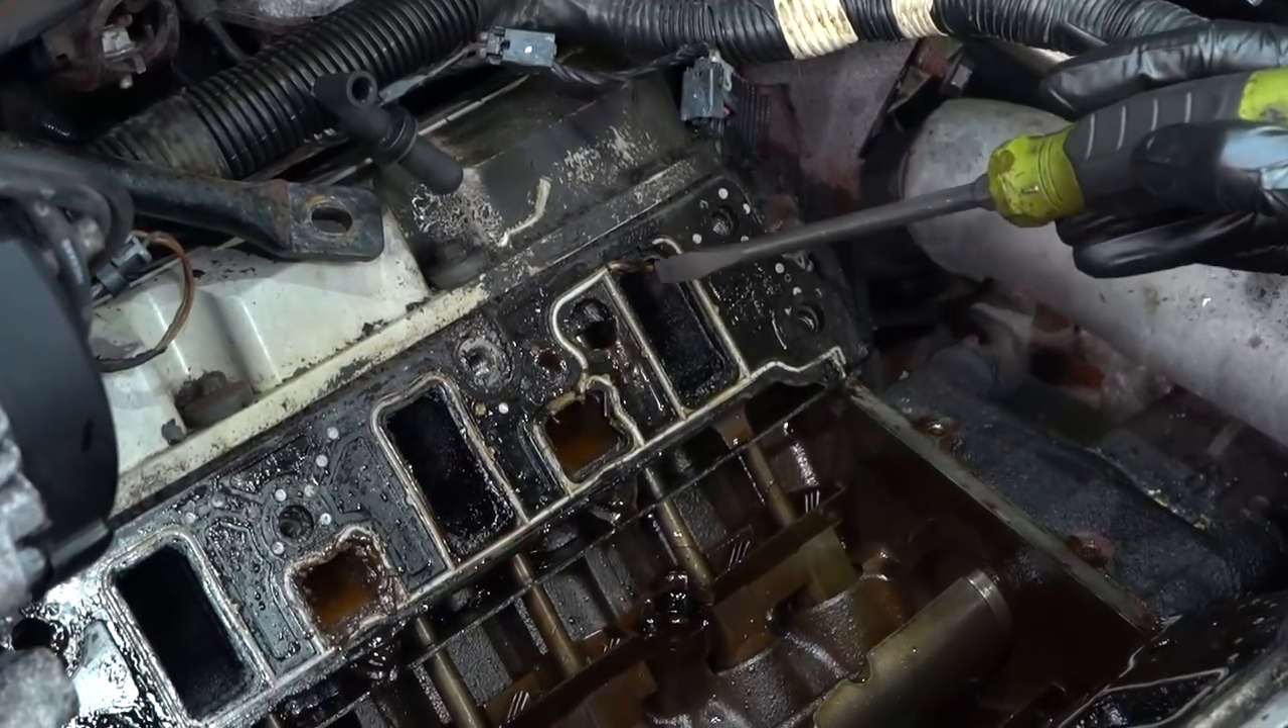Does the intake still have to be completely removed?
No.